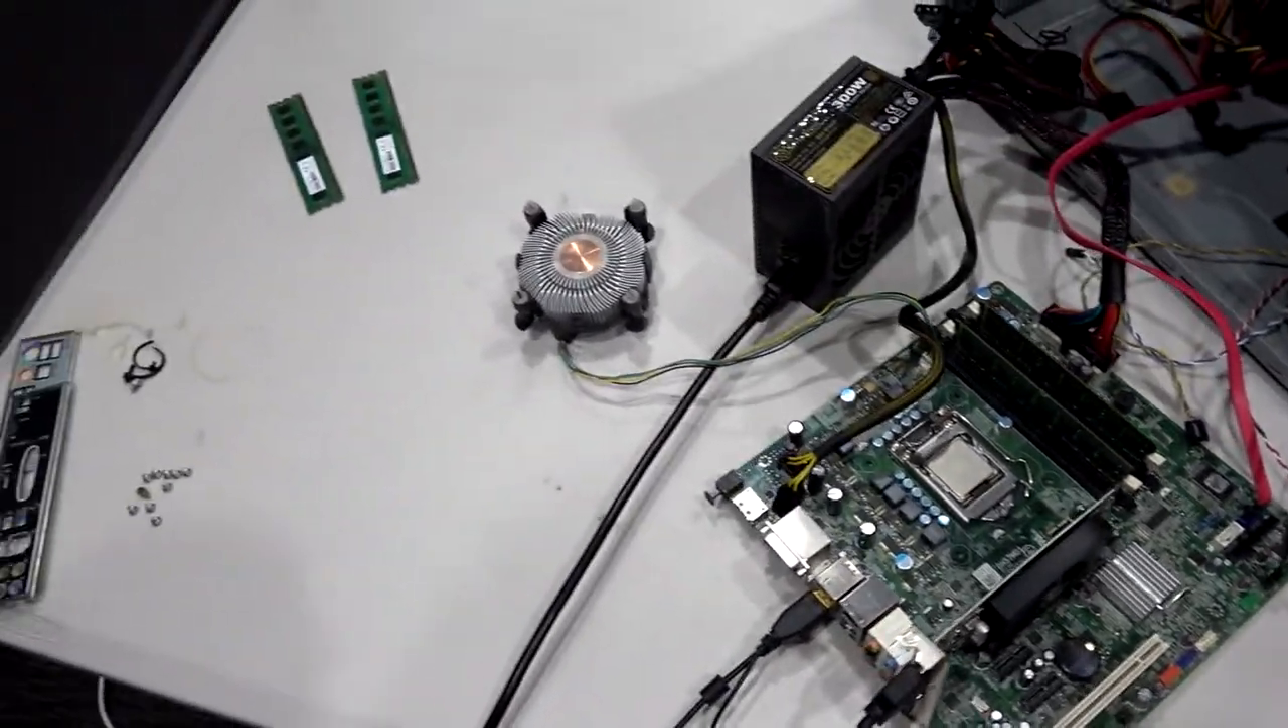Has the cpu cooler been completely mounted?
No.